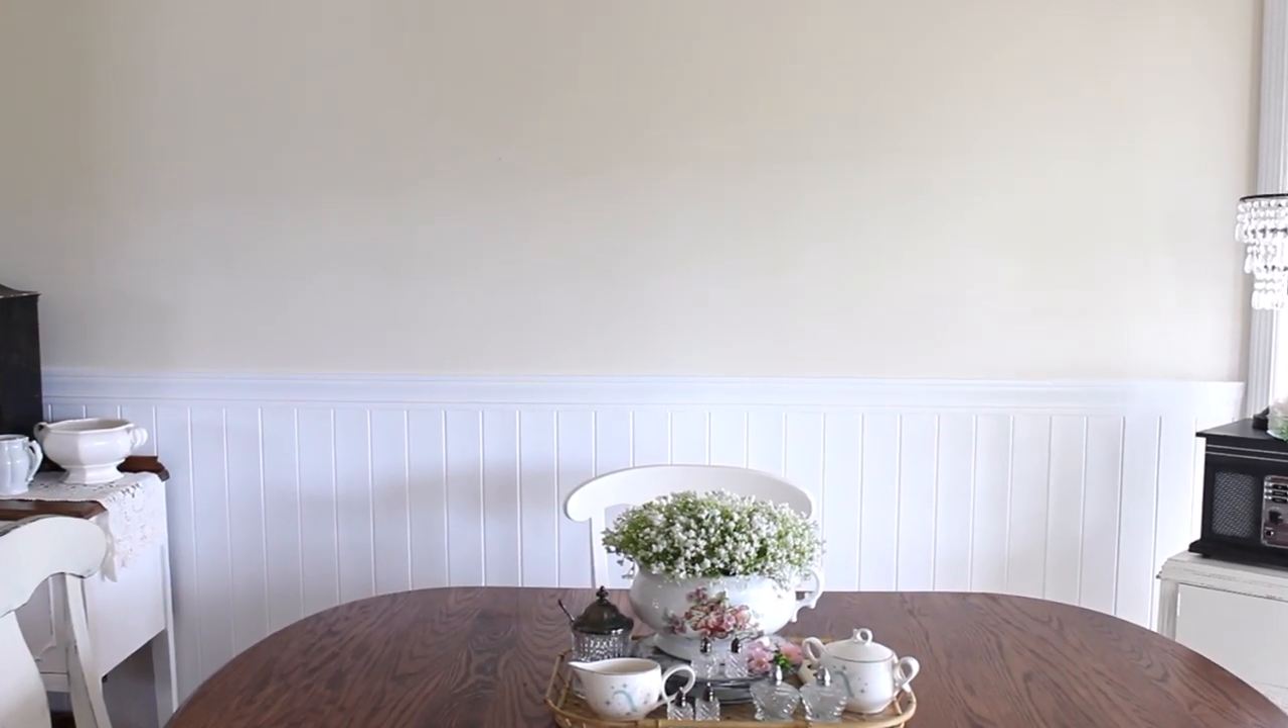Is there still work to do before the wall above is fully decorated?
Yes.